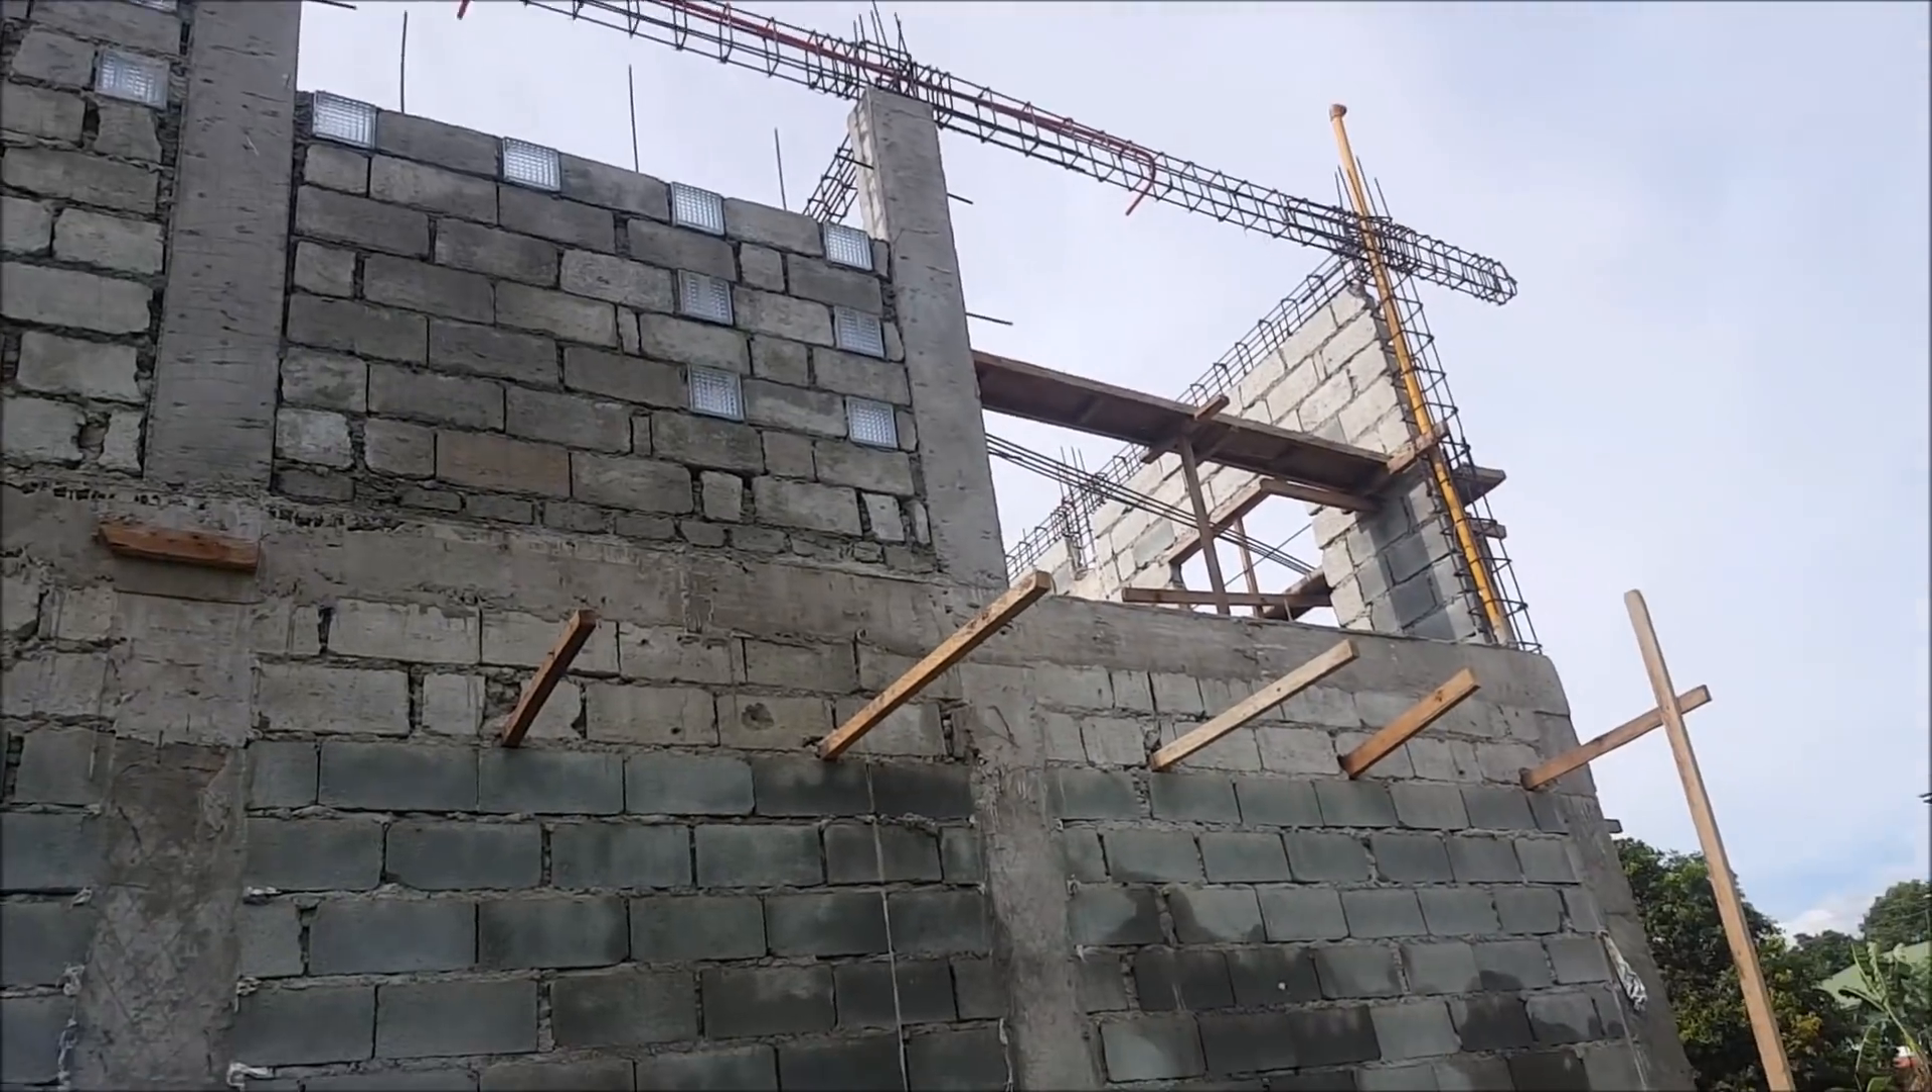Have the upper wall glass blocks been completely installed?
Yes.